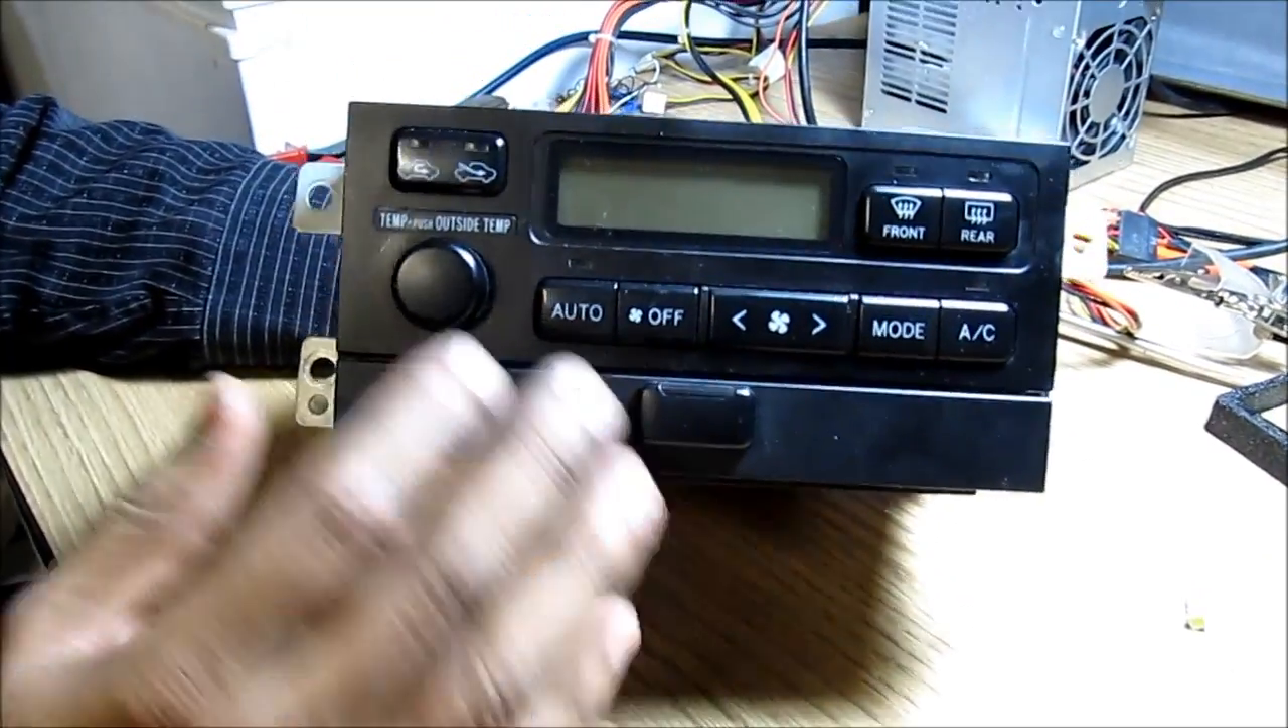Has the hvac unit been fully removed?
Yes.